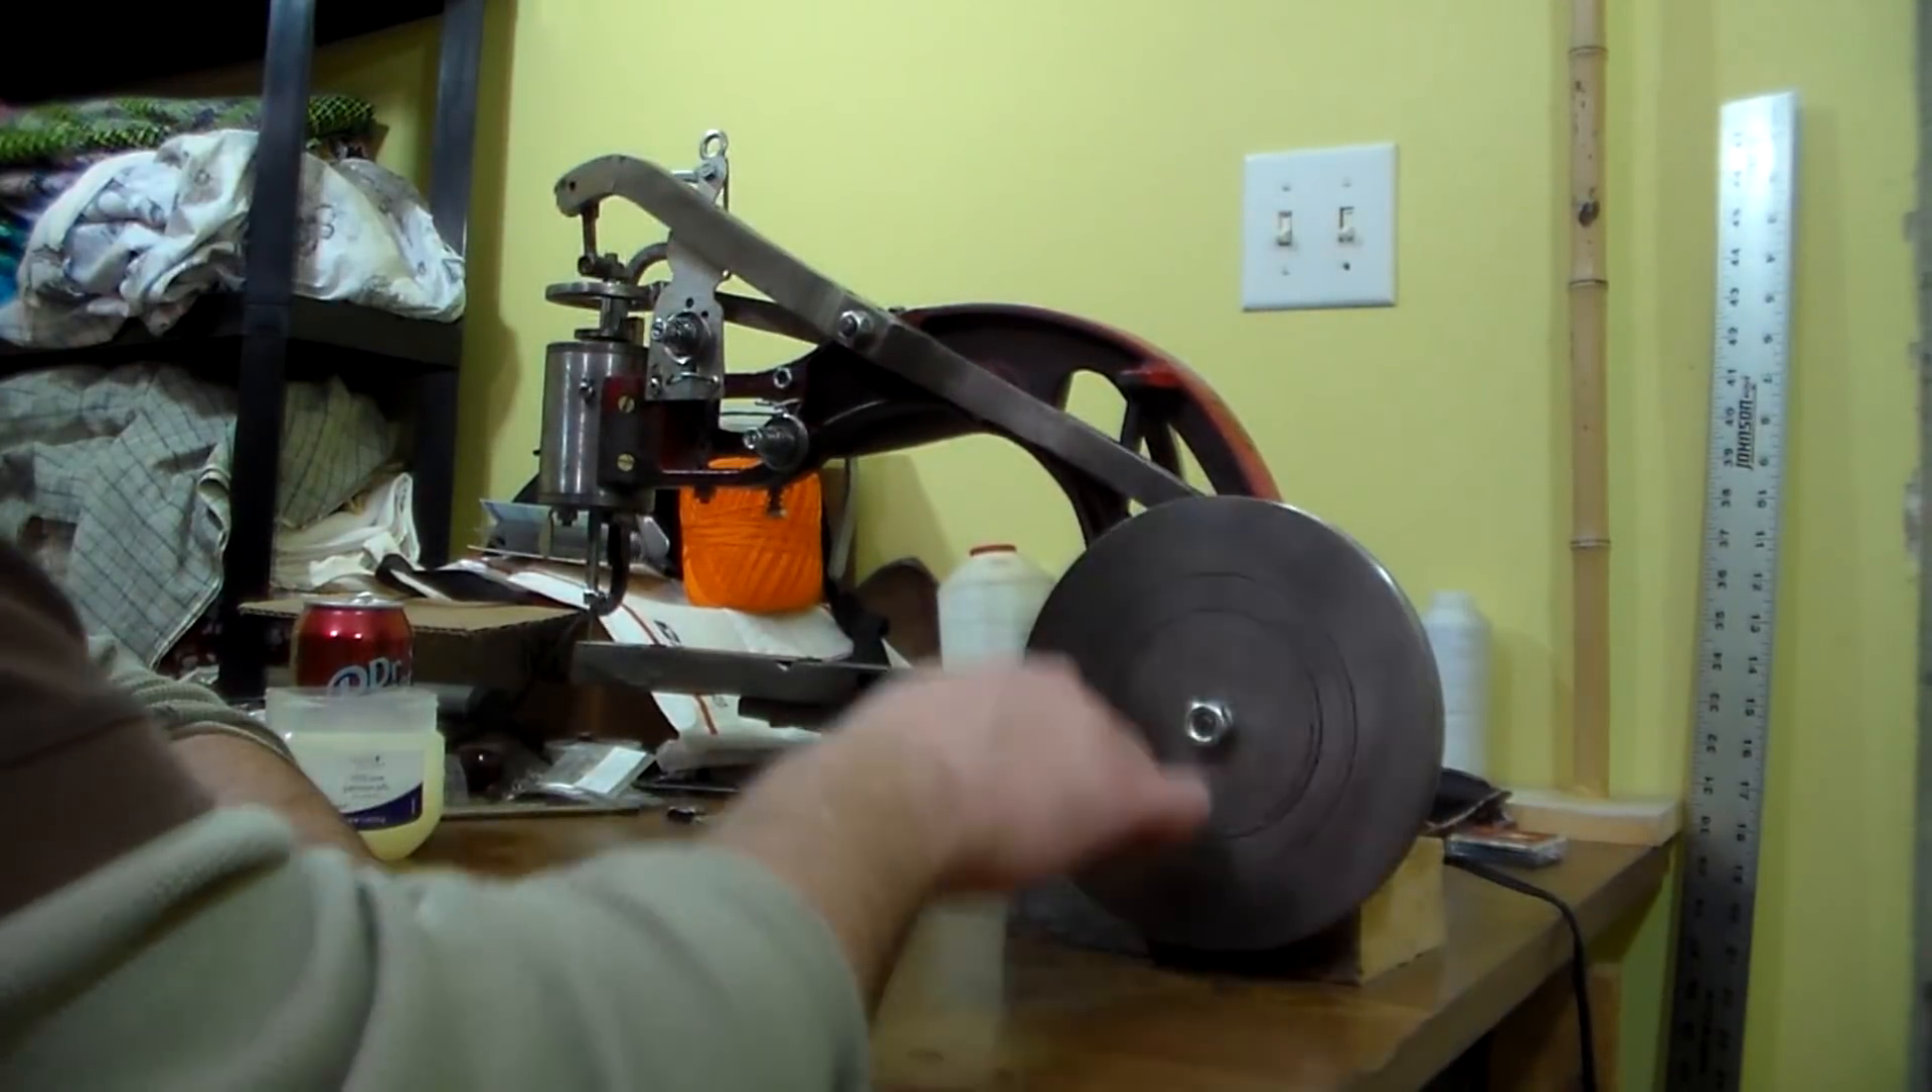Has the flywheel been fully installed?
Yes.